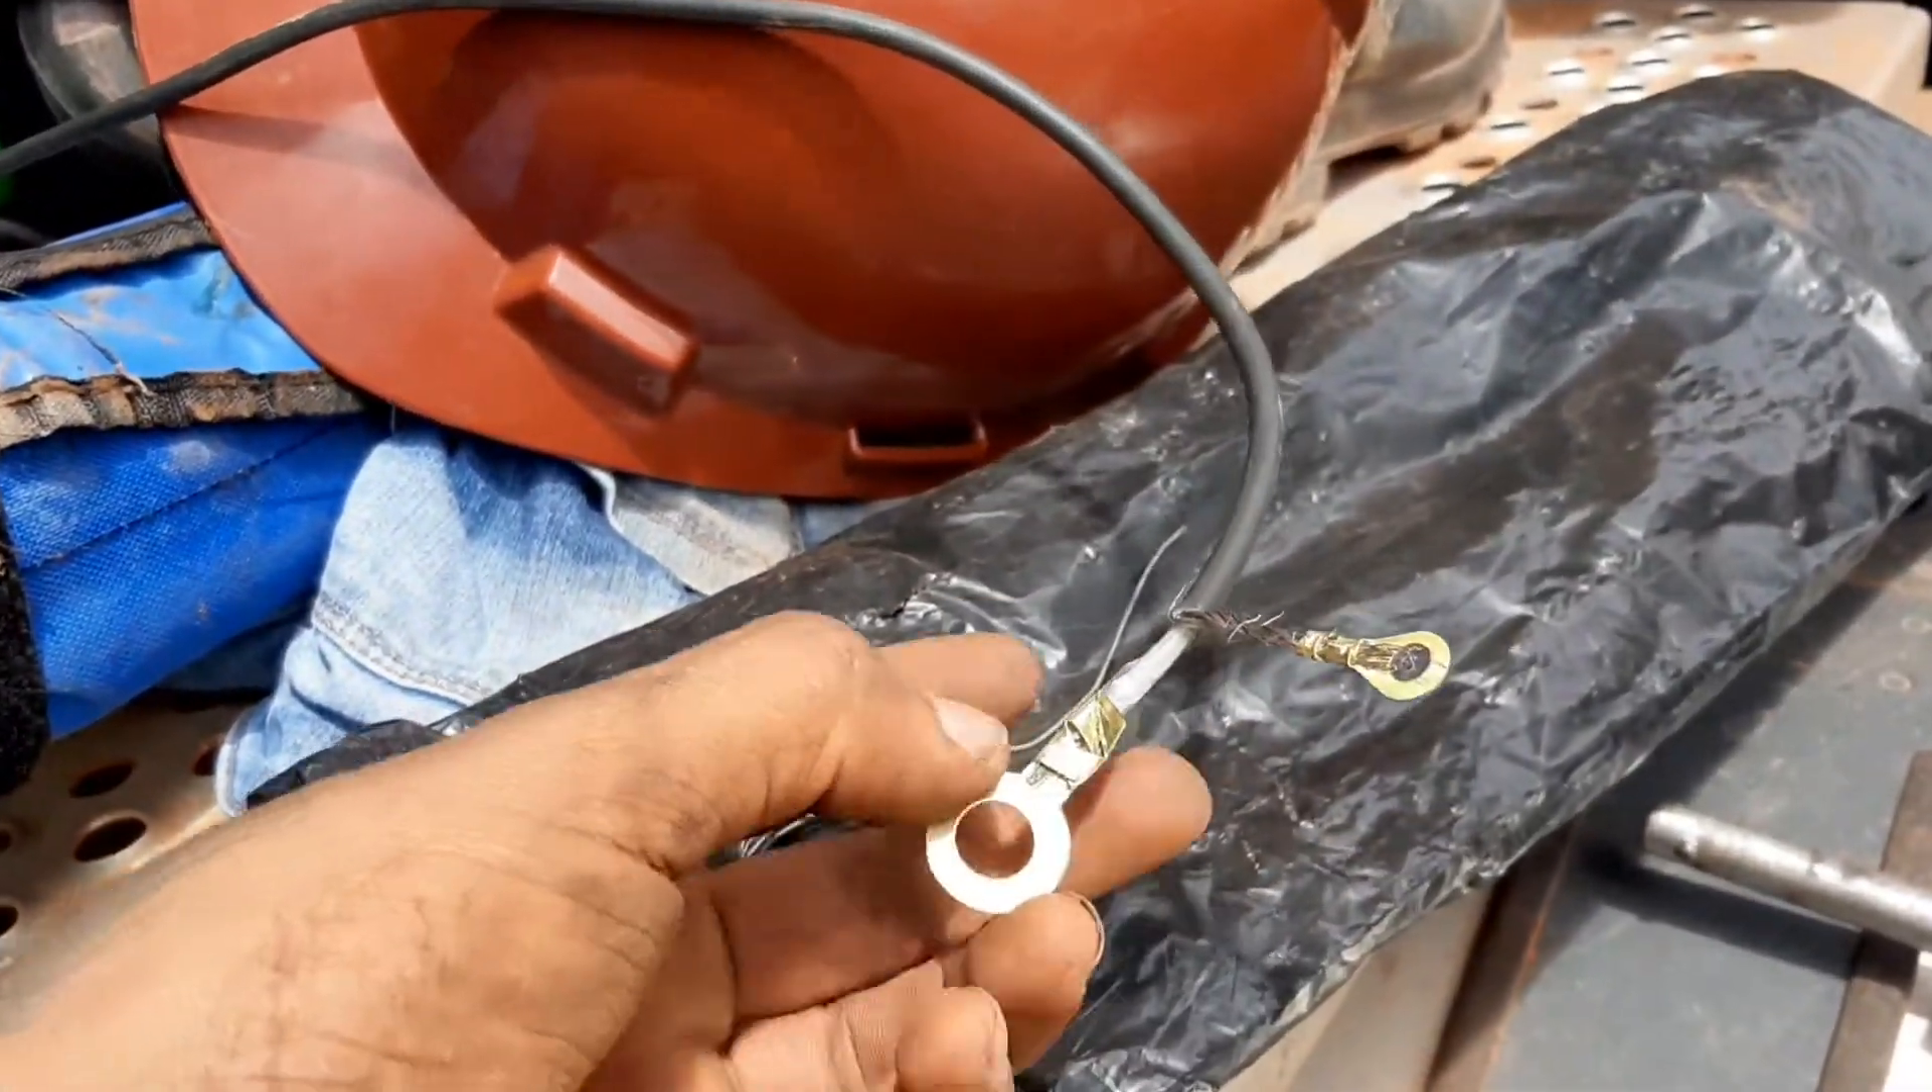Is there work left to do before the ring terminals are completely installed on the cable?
No.